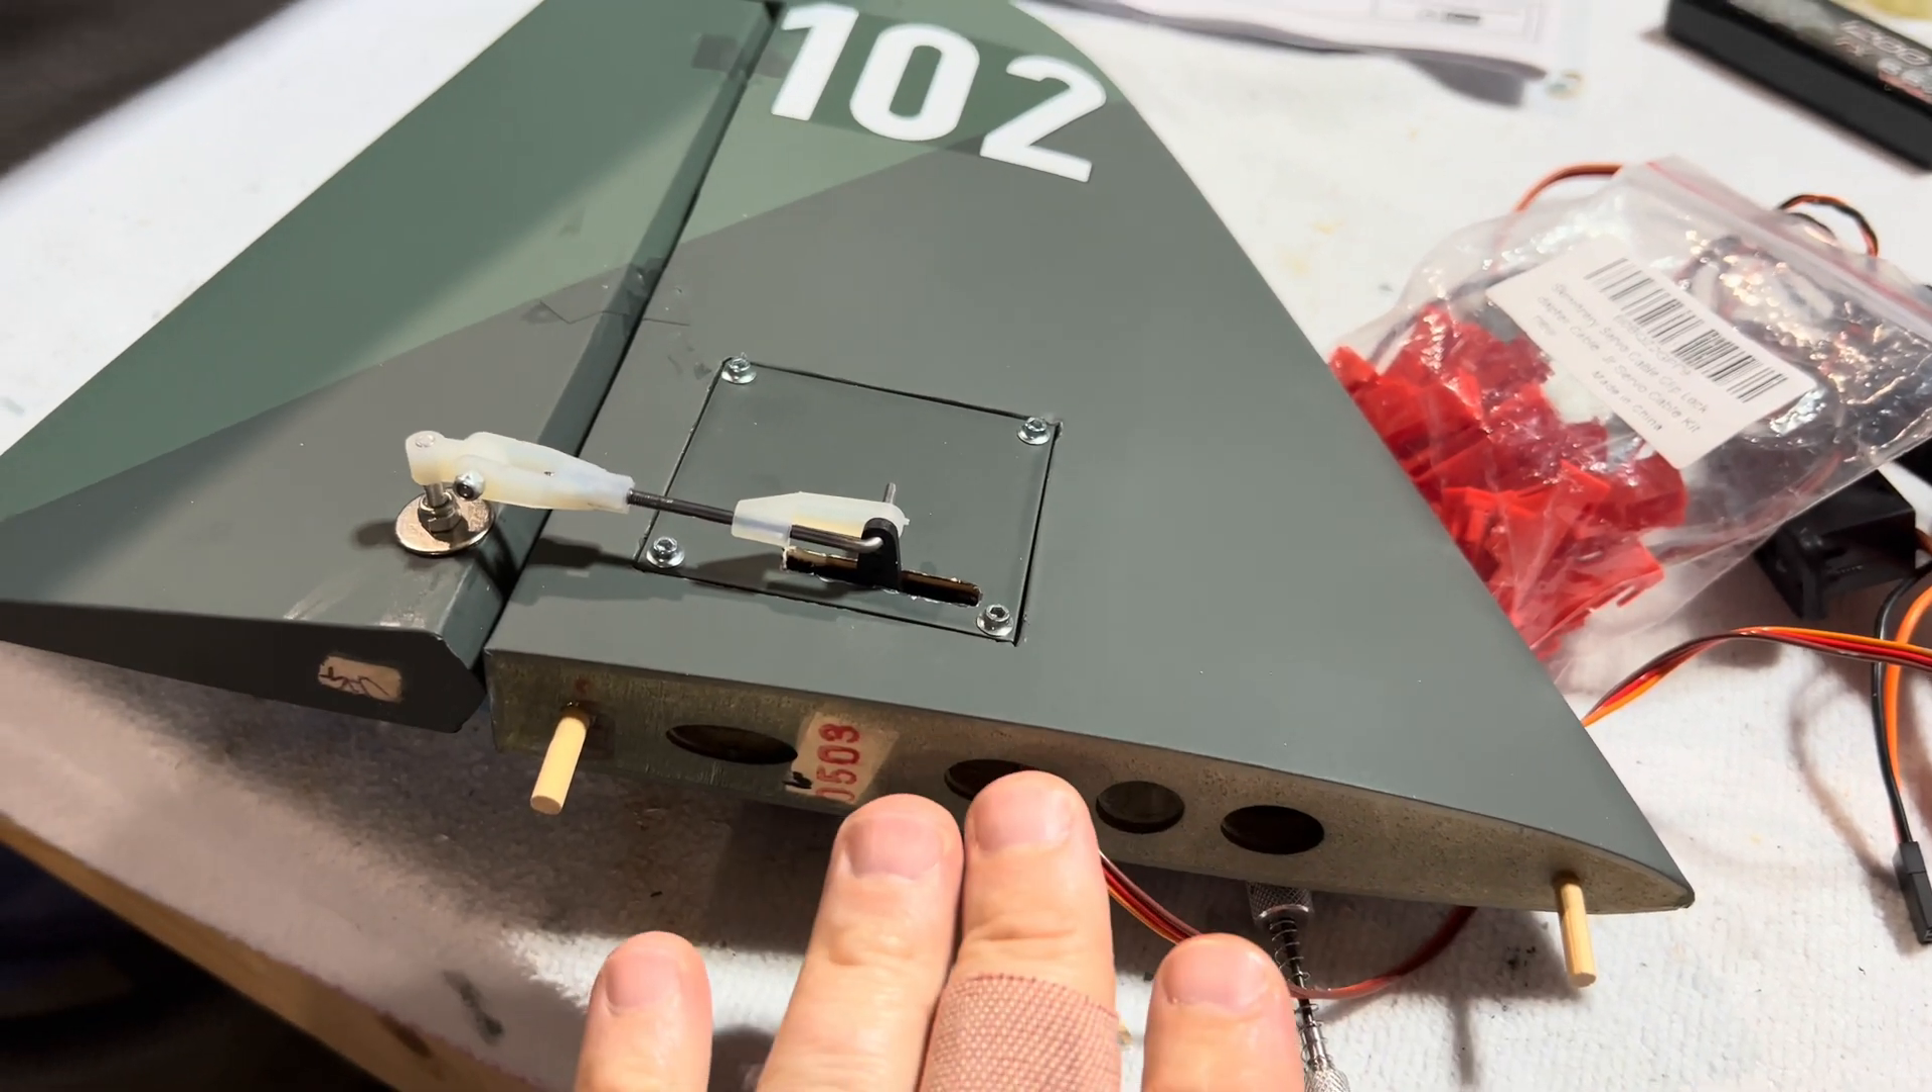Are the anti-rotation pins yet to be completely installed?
No.